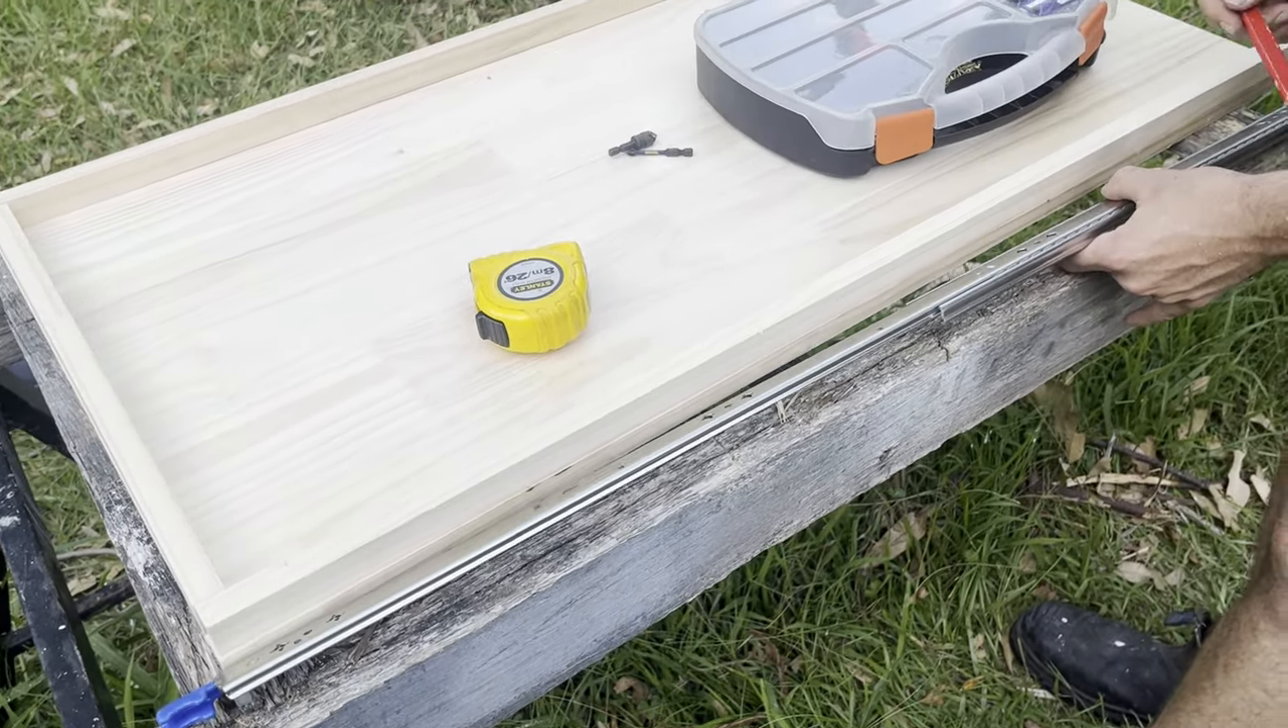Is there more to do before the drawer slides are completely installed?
Yes.